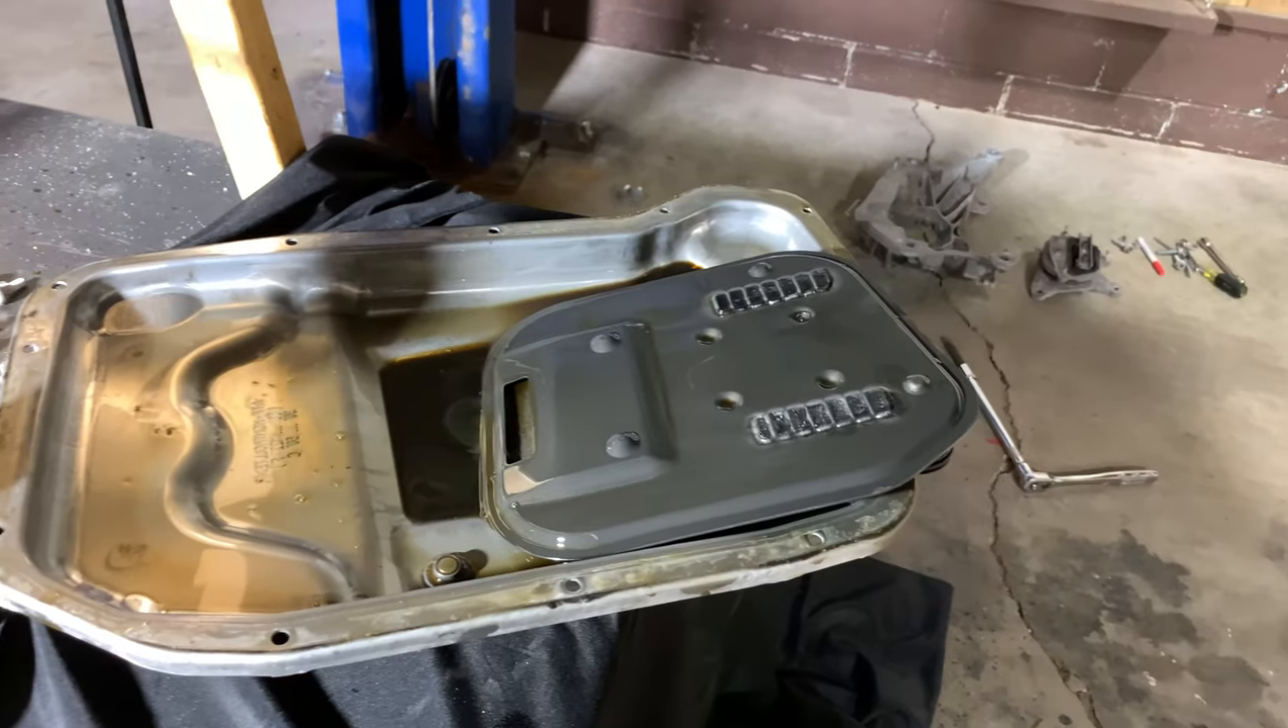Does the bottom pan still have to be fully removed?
No.